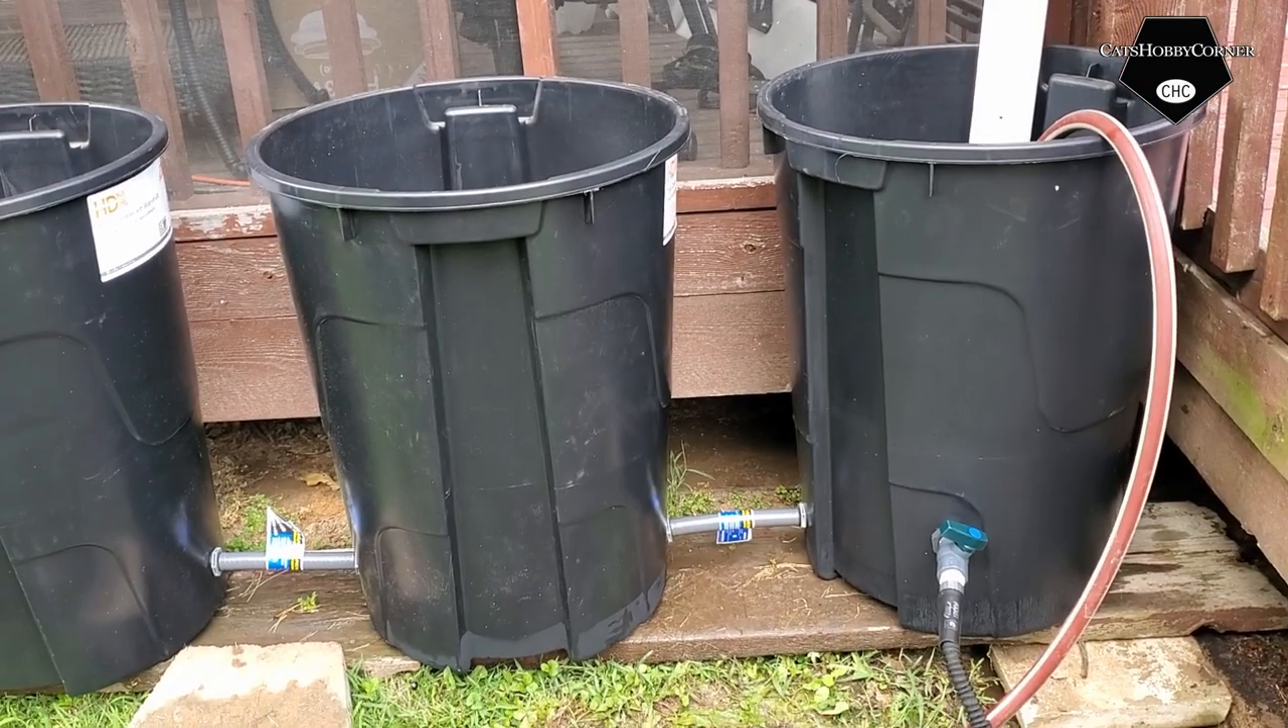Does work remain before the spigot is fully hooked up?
No.